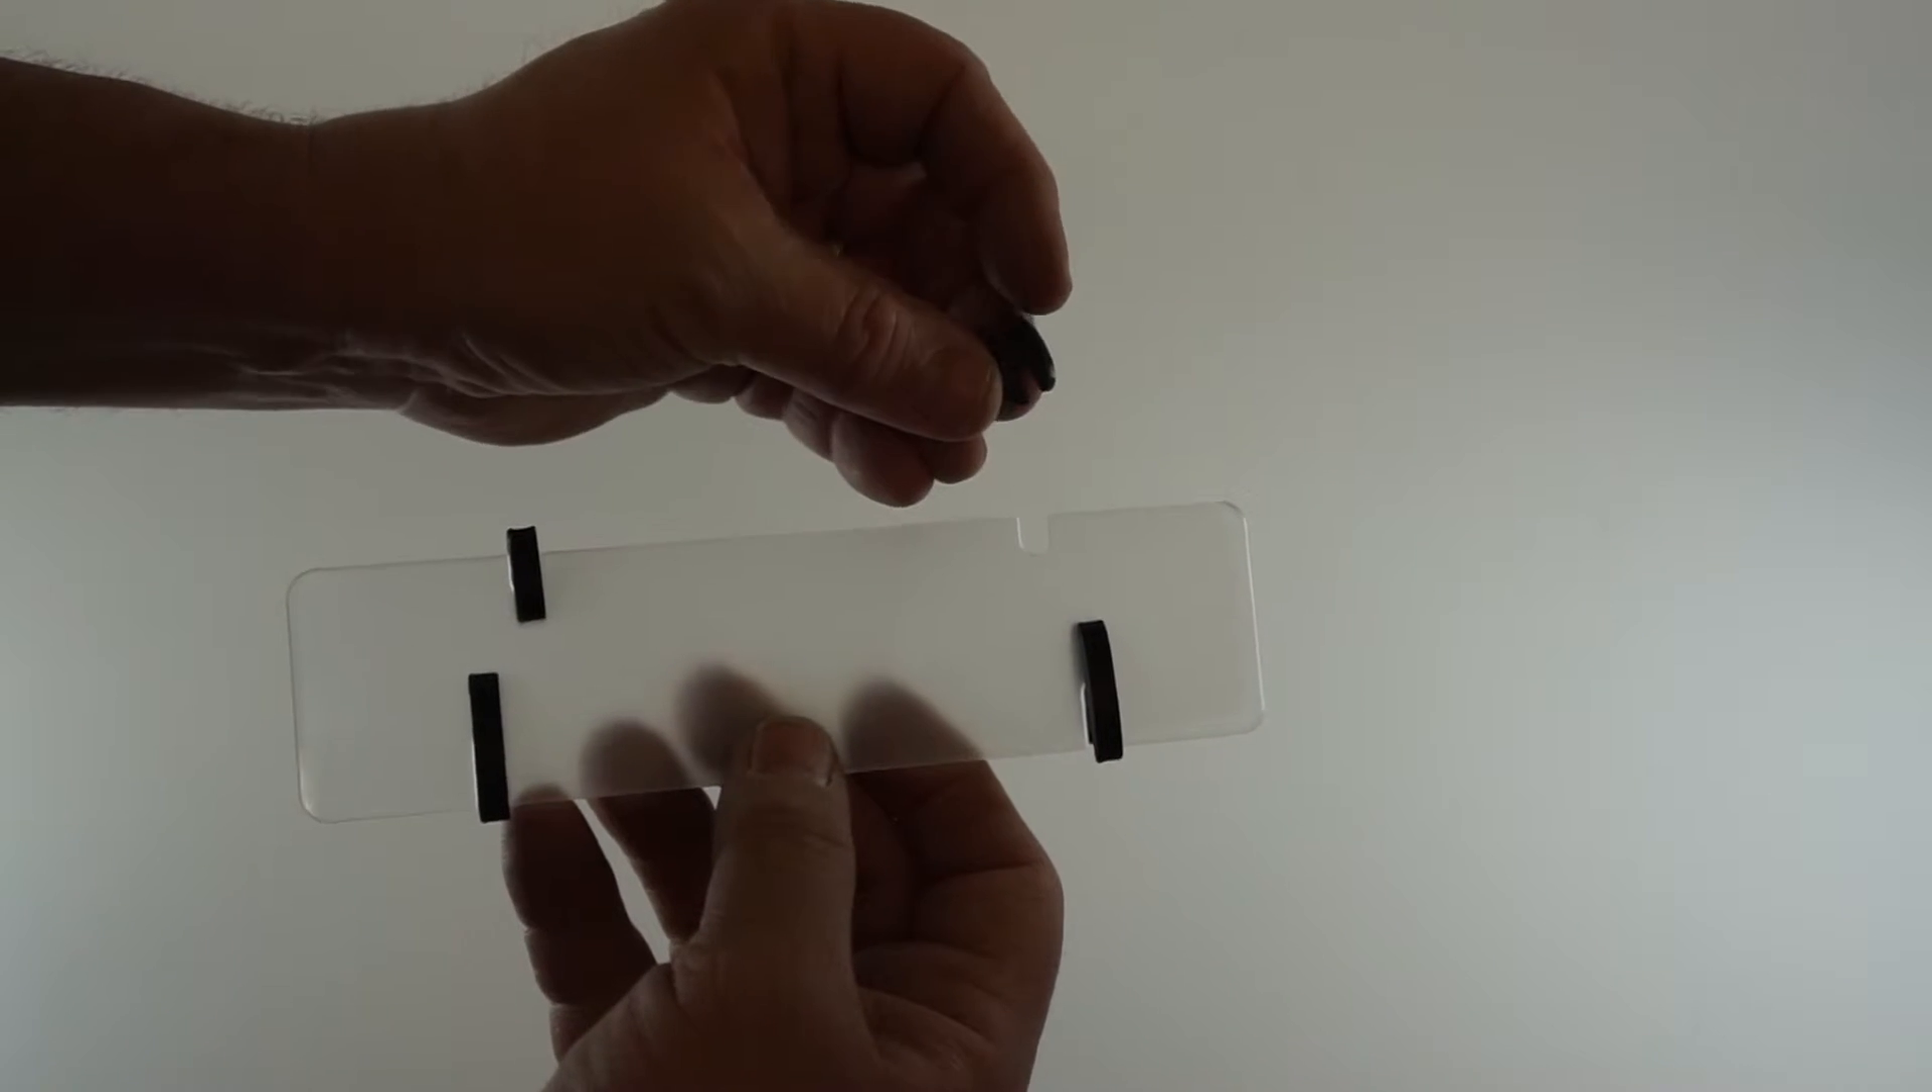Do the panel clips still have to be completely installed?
Yes.